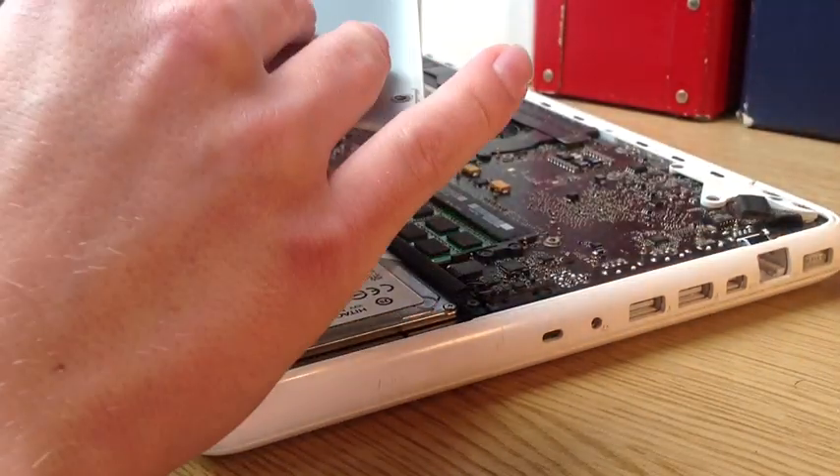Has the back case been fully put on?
No.